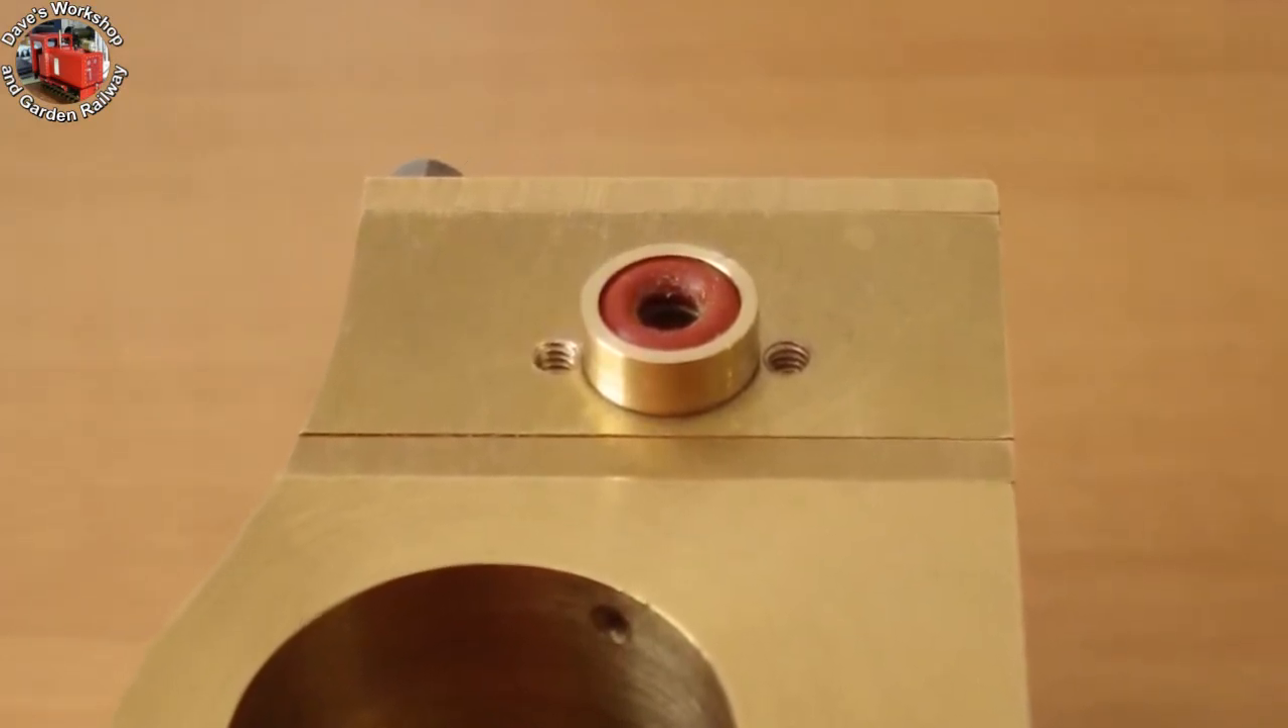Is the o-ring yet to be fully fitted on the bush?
No.